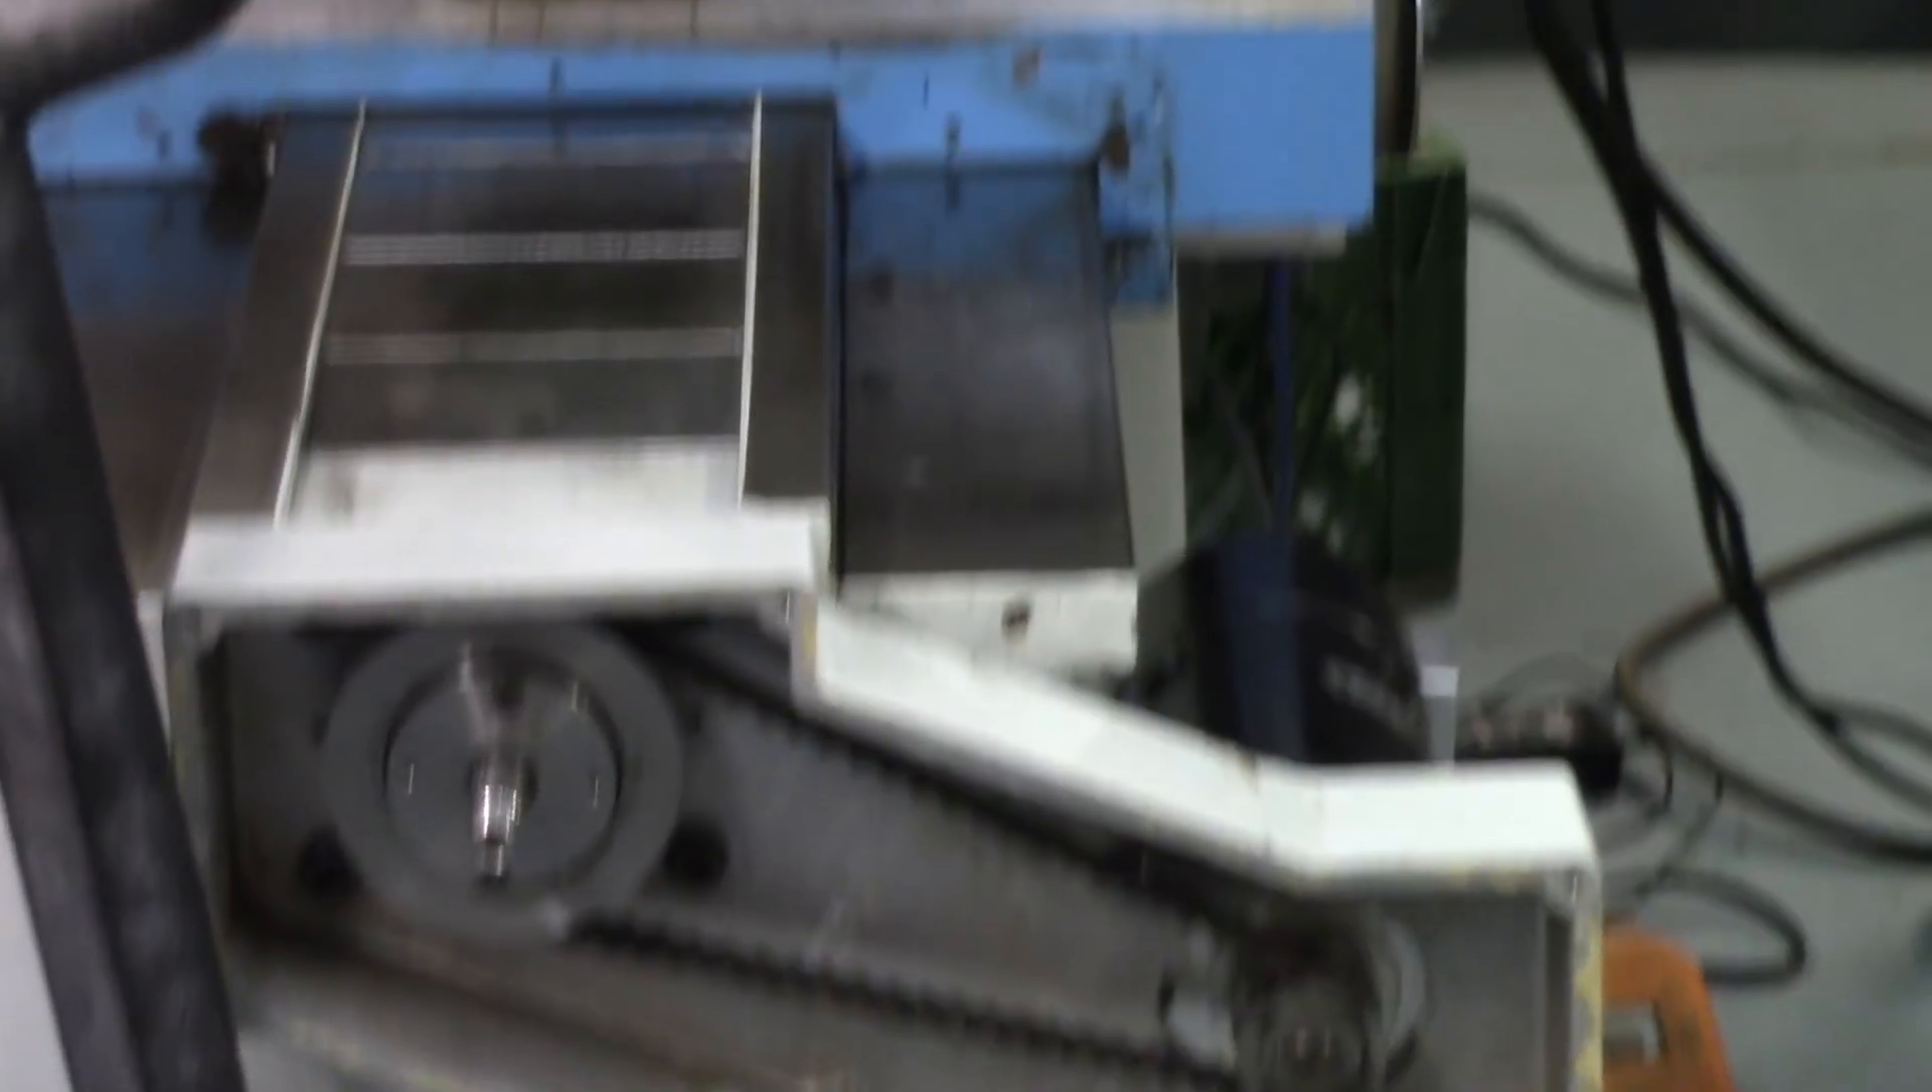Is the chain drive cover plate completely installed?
No.